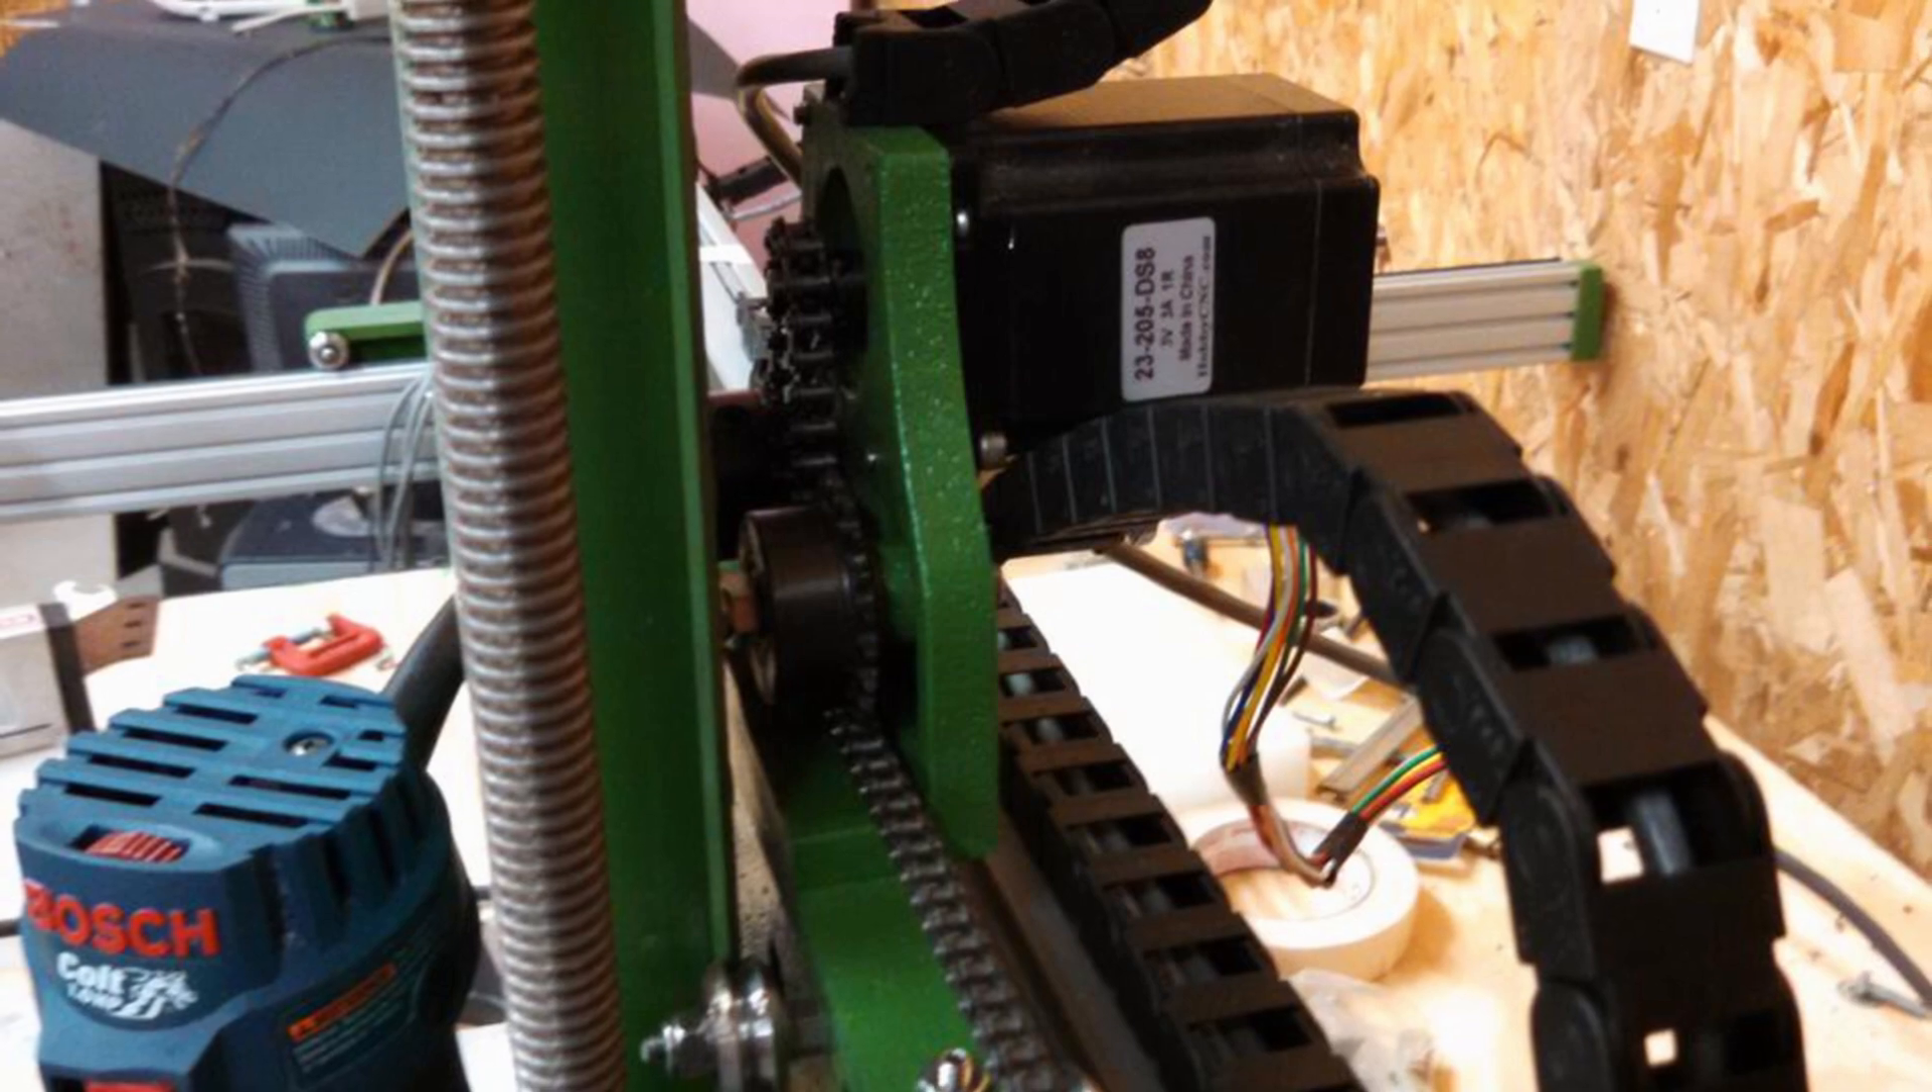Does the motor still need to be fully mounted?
No.